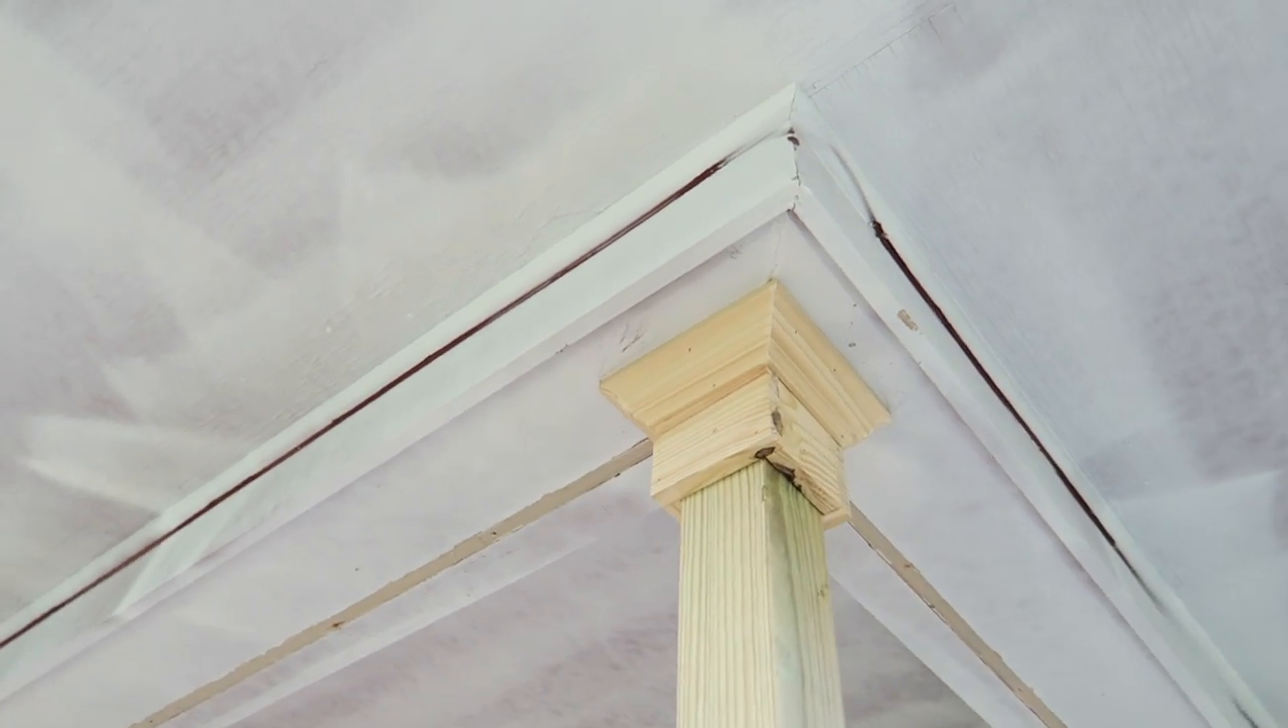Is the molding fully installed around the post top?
Yes.